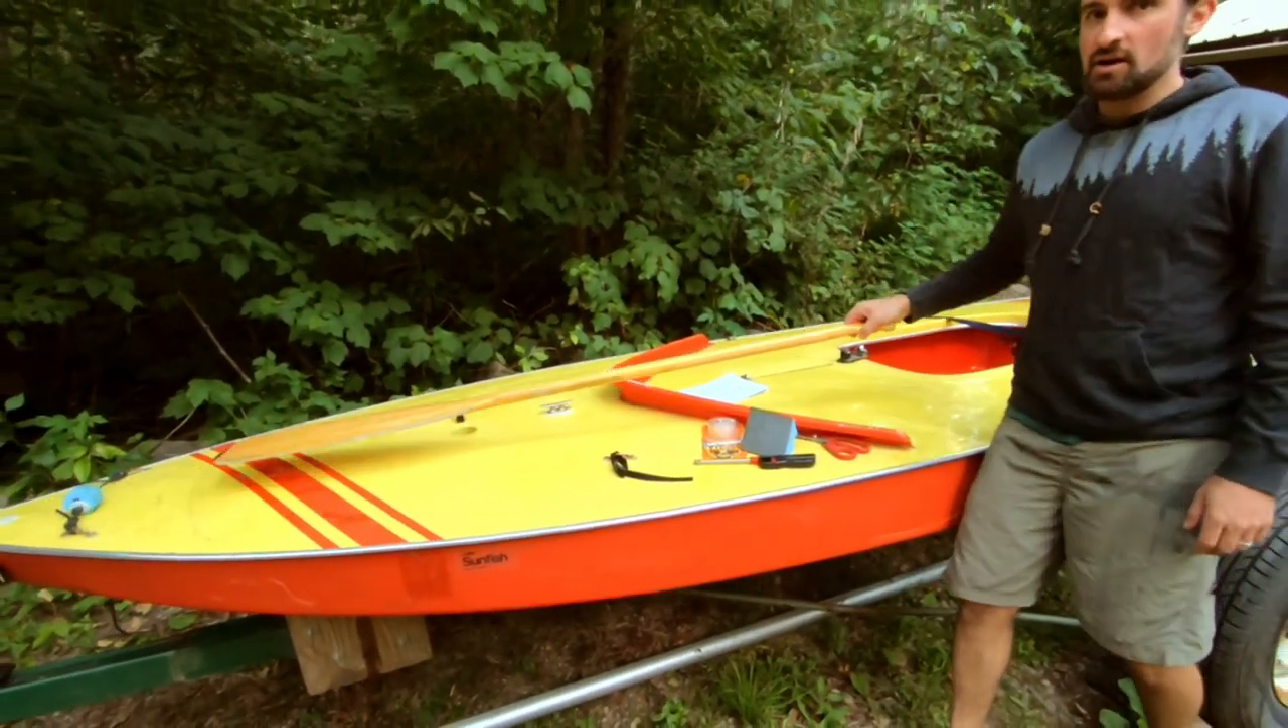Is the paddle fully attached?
No.